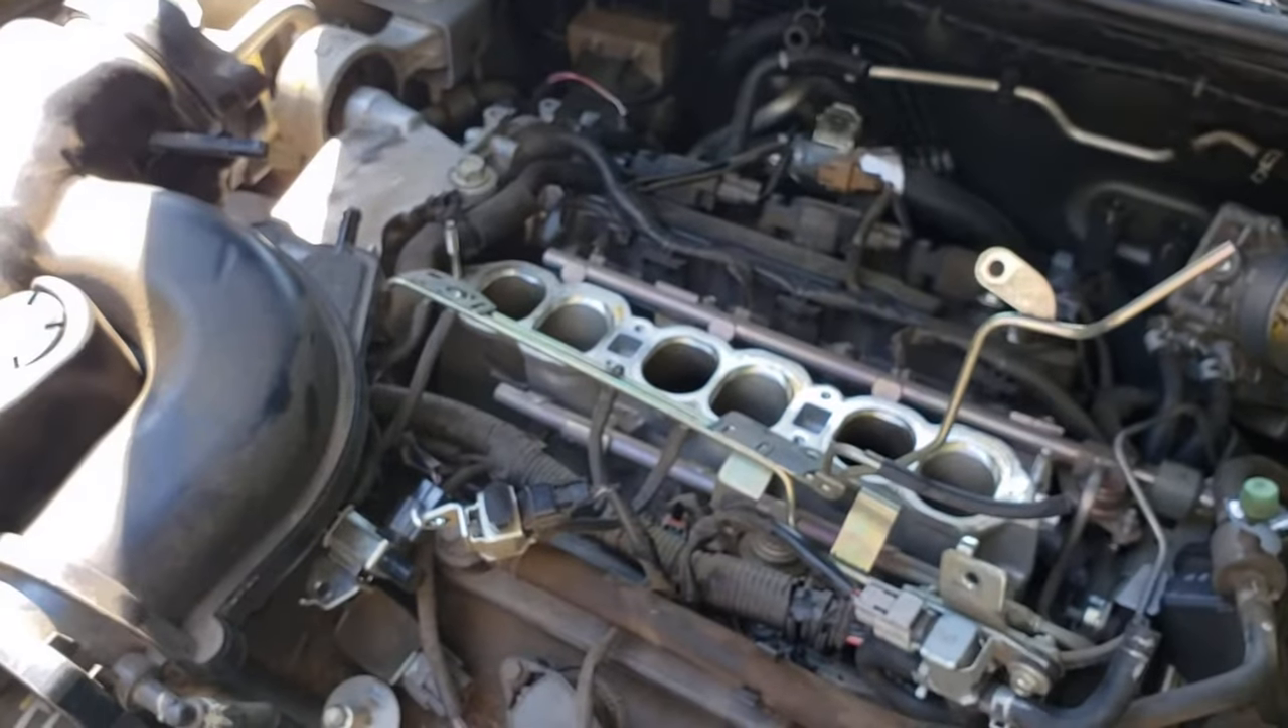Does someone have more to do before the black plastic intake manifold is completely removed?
No.